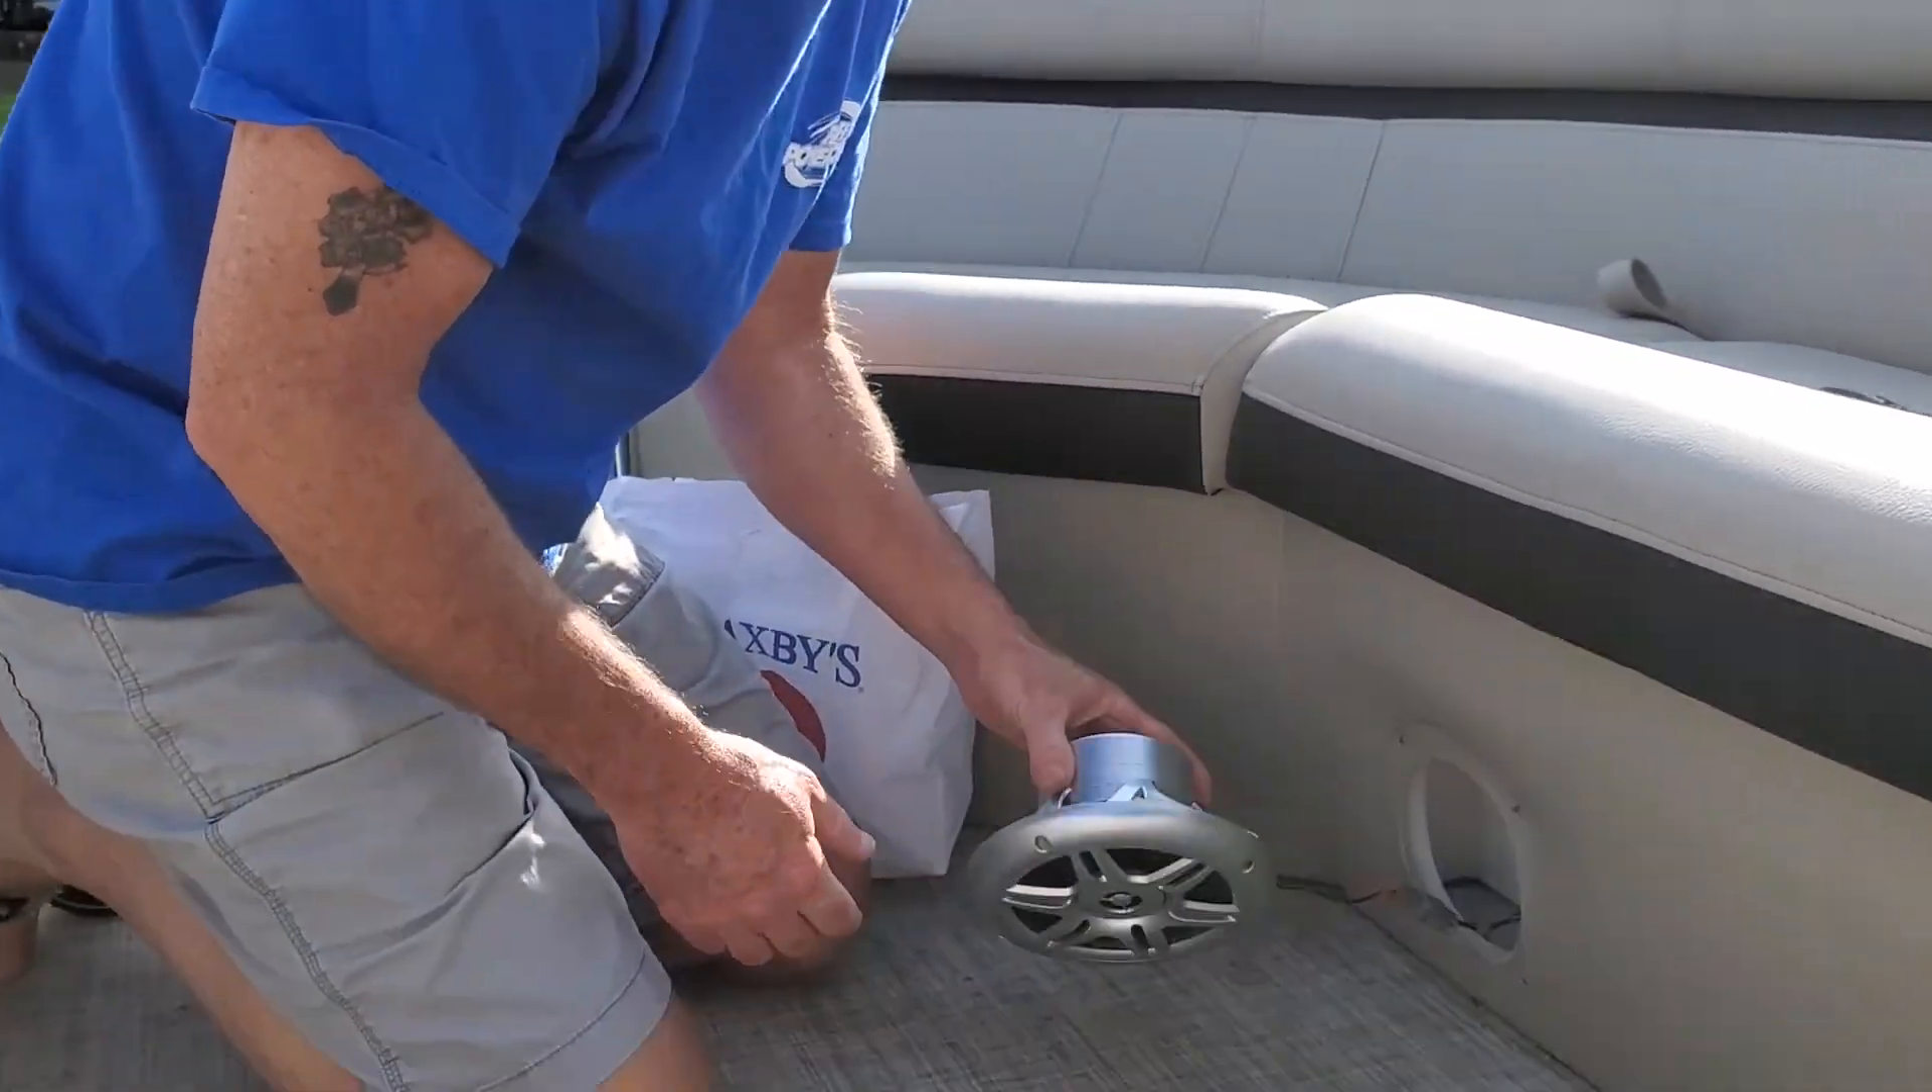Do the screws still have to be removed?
No.